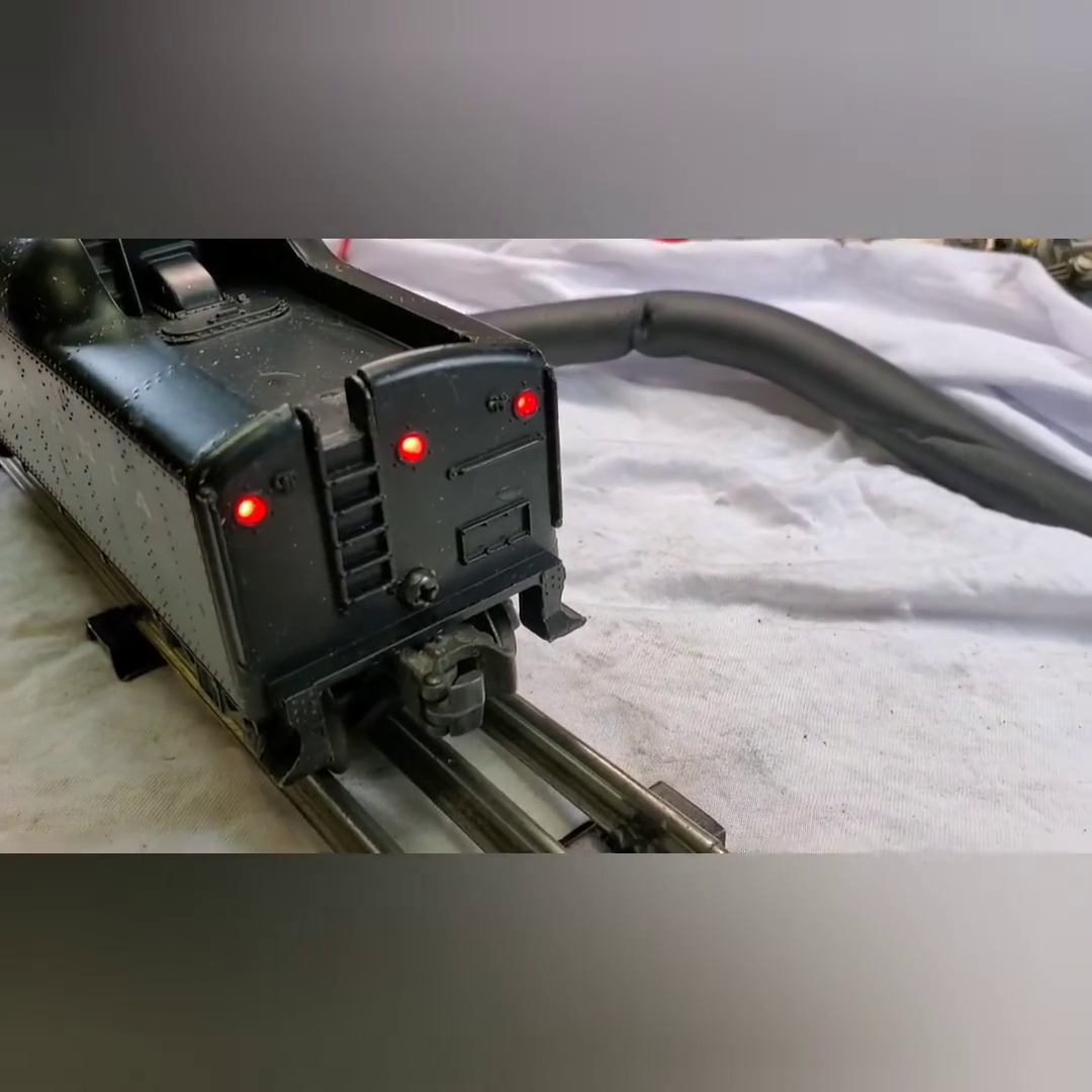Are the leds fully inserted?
Yes.